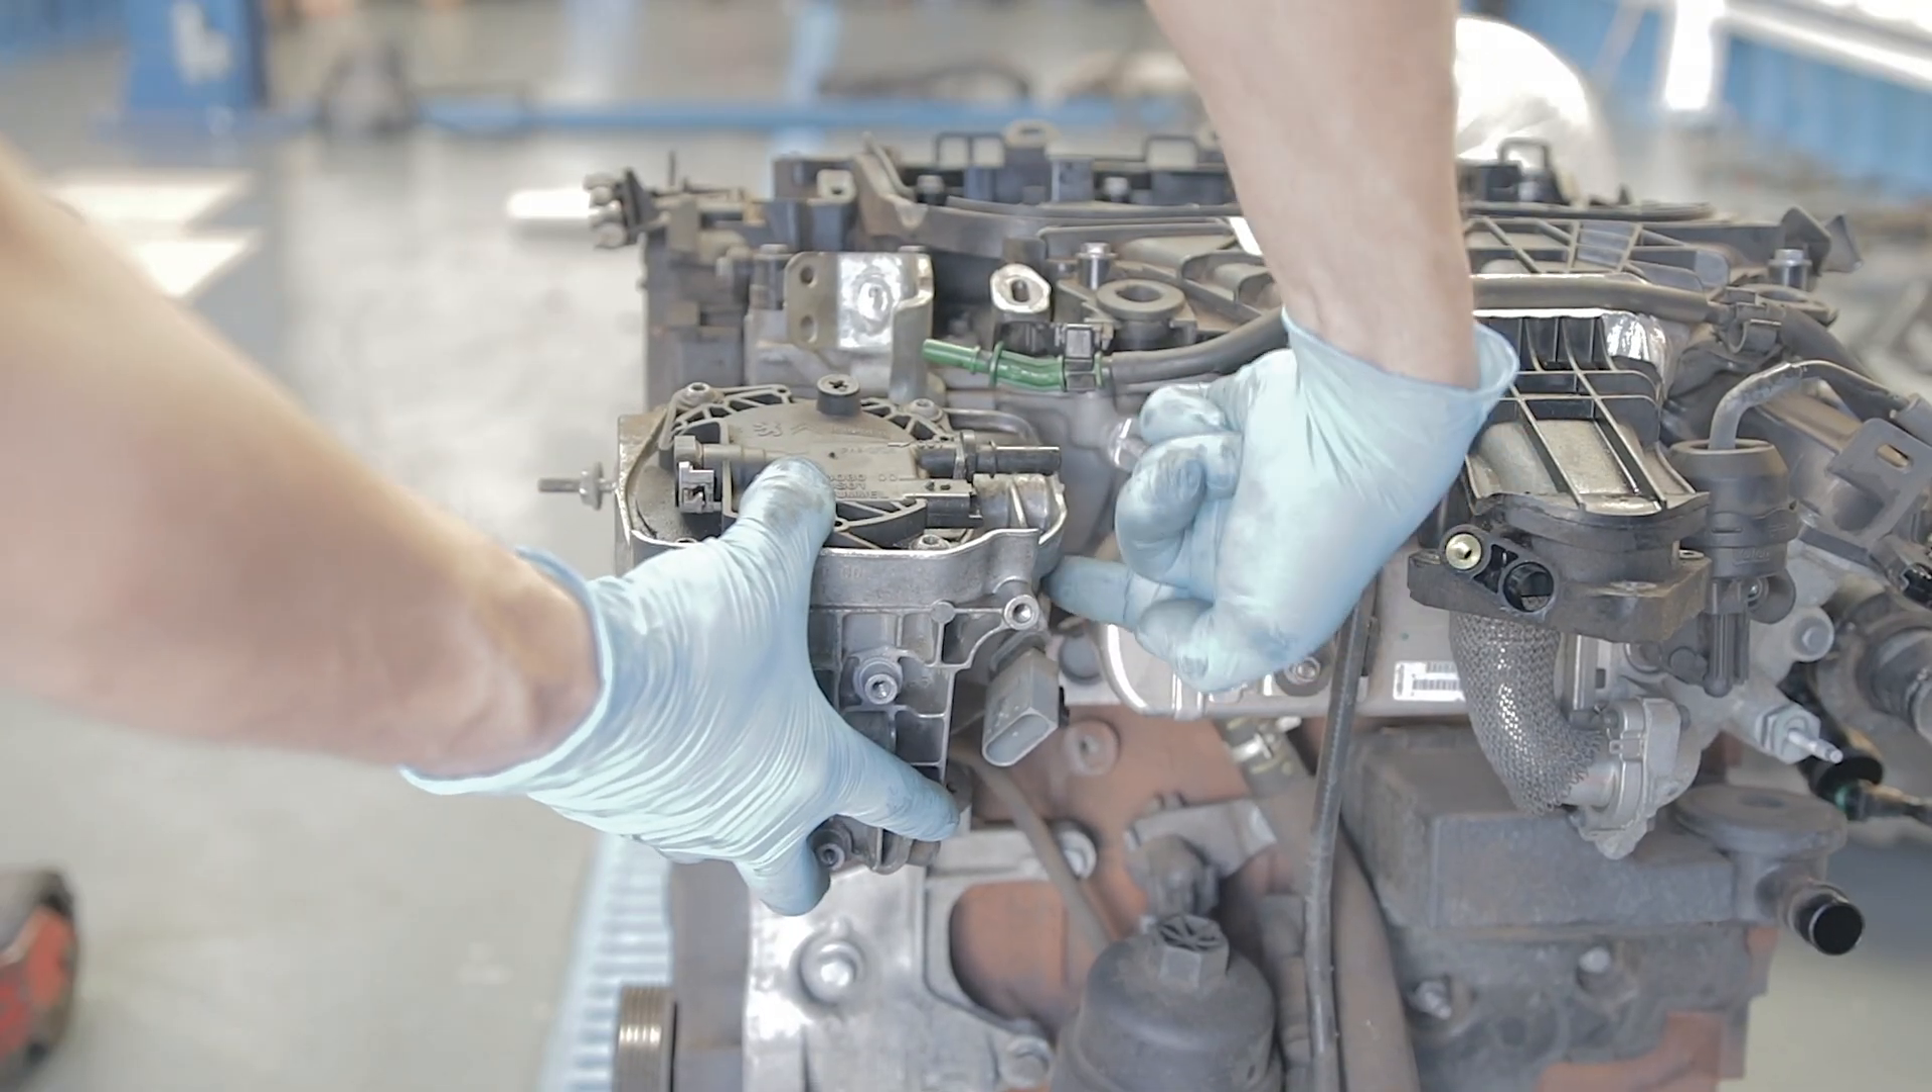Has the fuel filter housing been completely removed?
No.